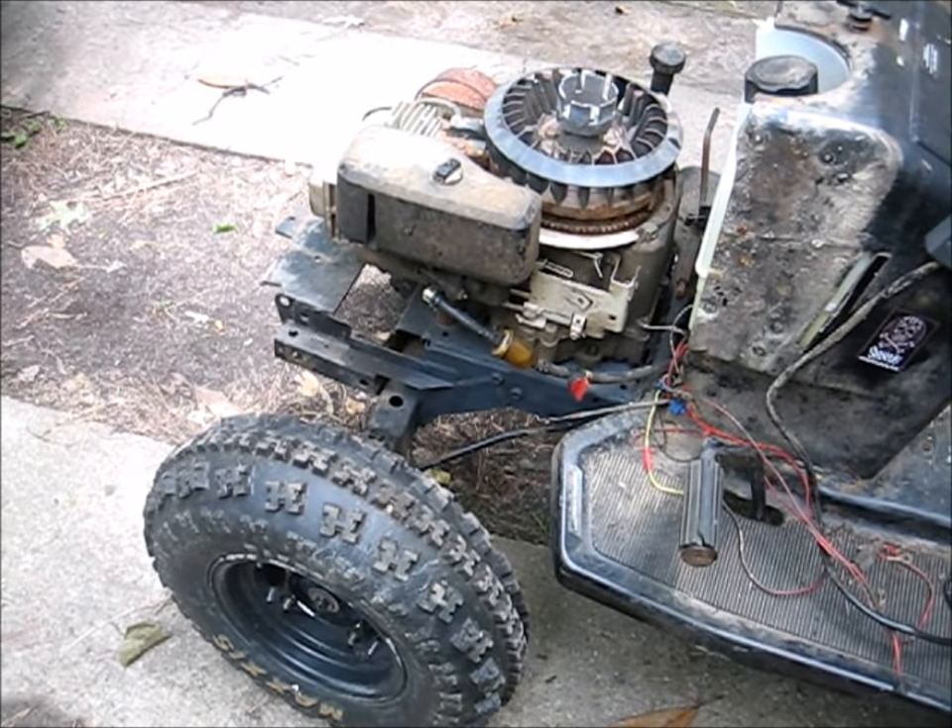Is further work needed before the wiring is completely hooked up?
Yes.